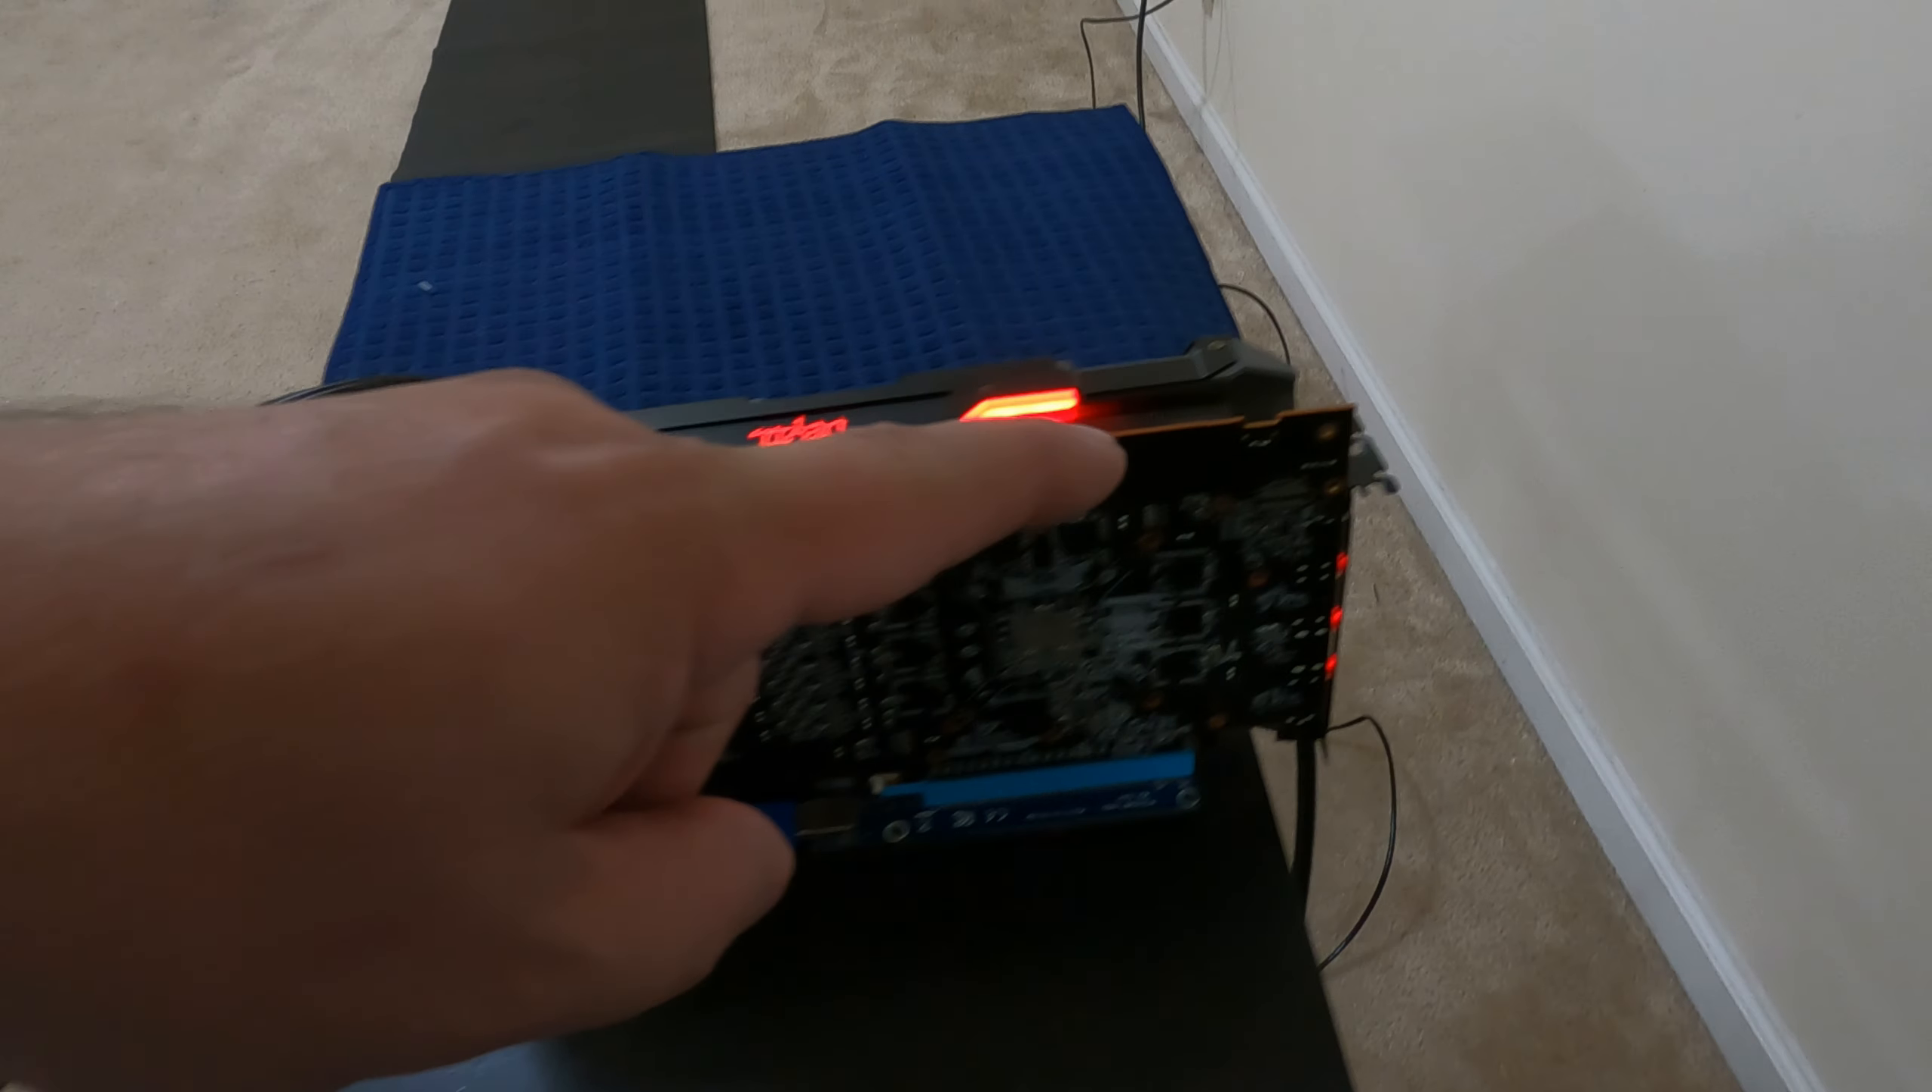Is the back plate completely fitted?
No.